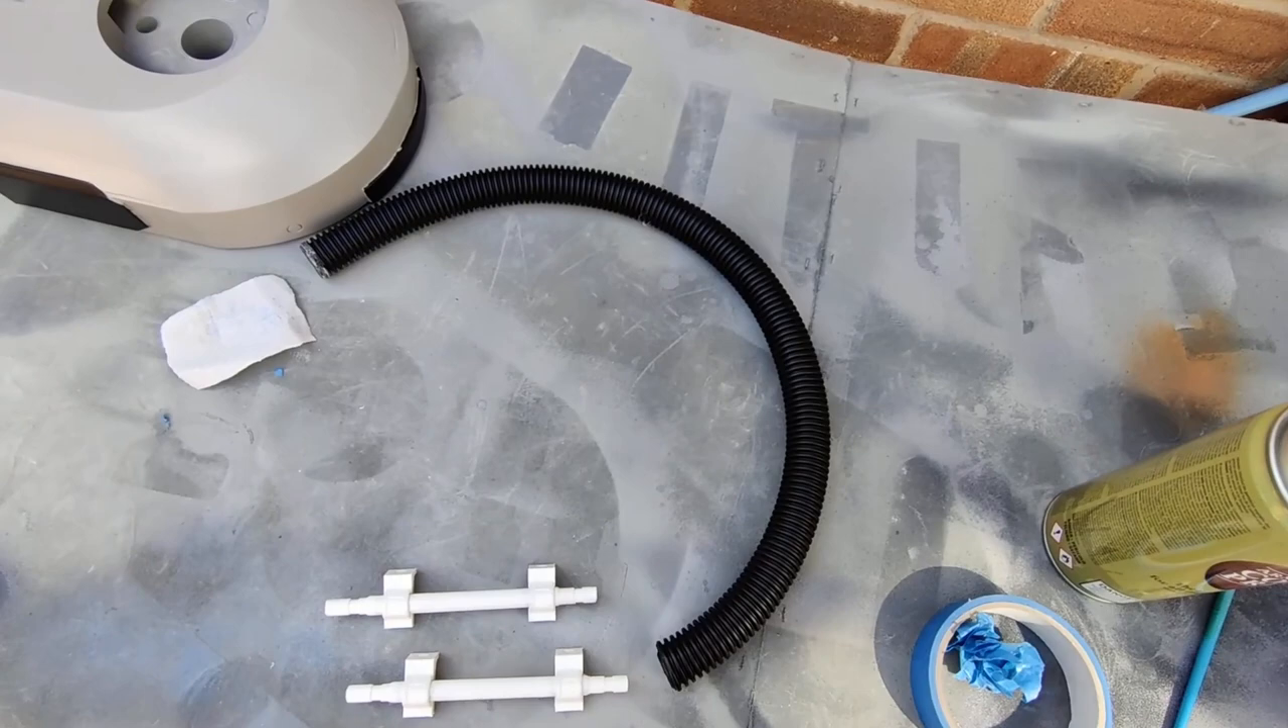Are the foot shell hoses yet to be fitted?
Yes.